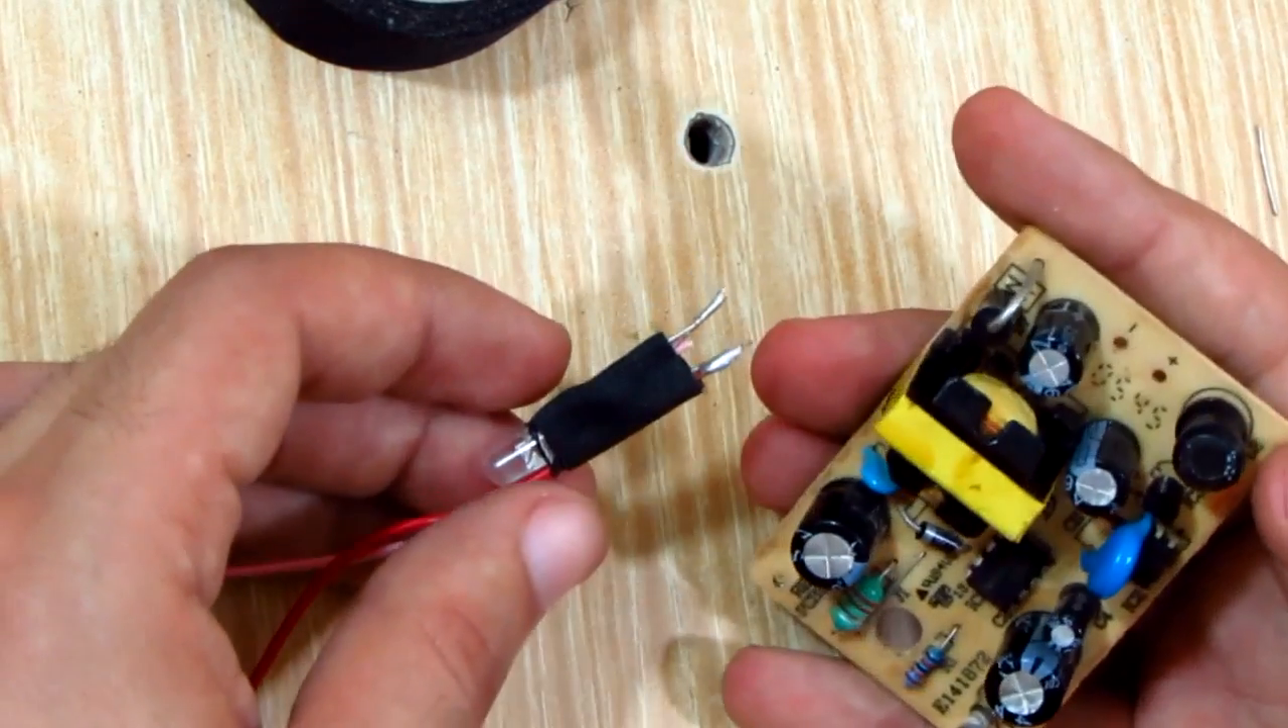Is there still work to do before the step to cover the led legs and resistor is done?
No.